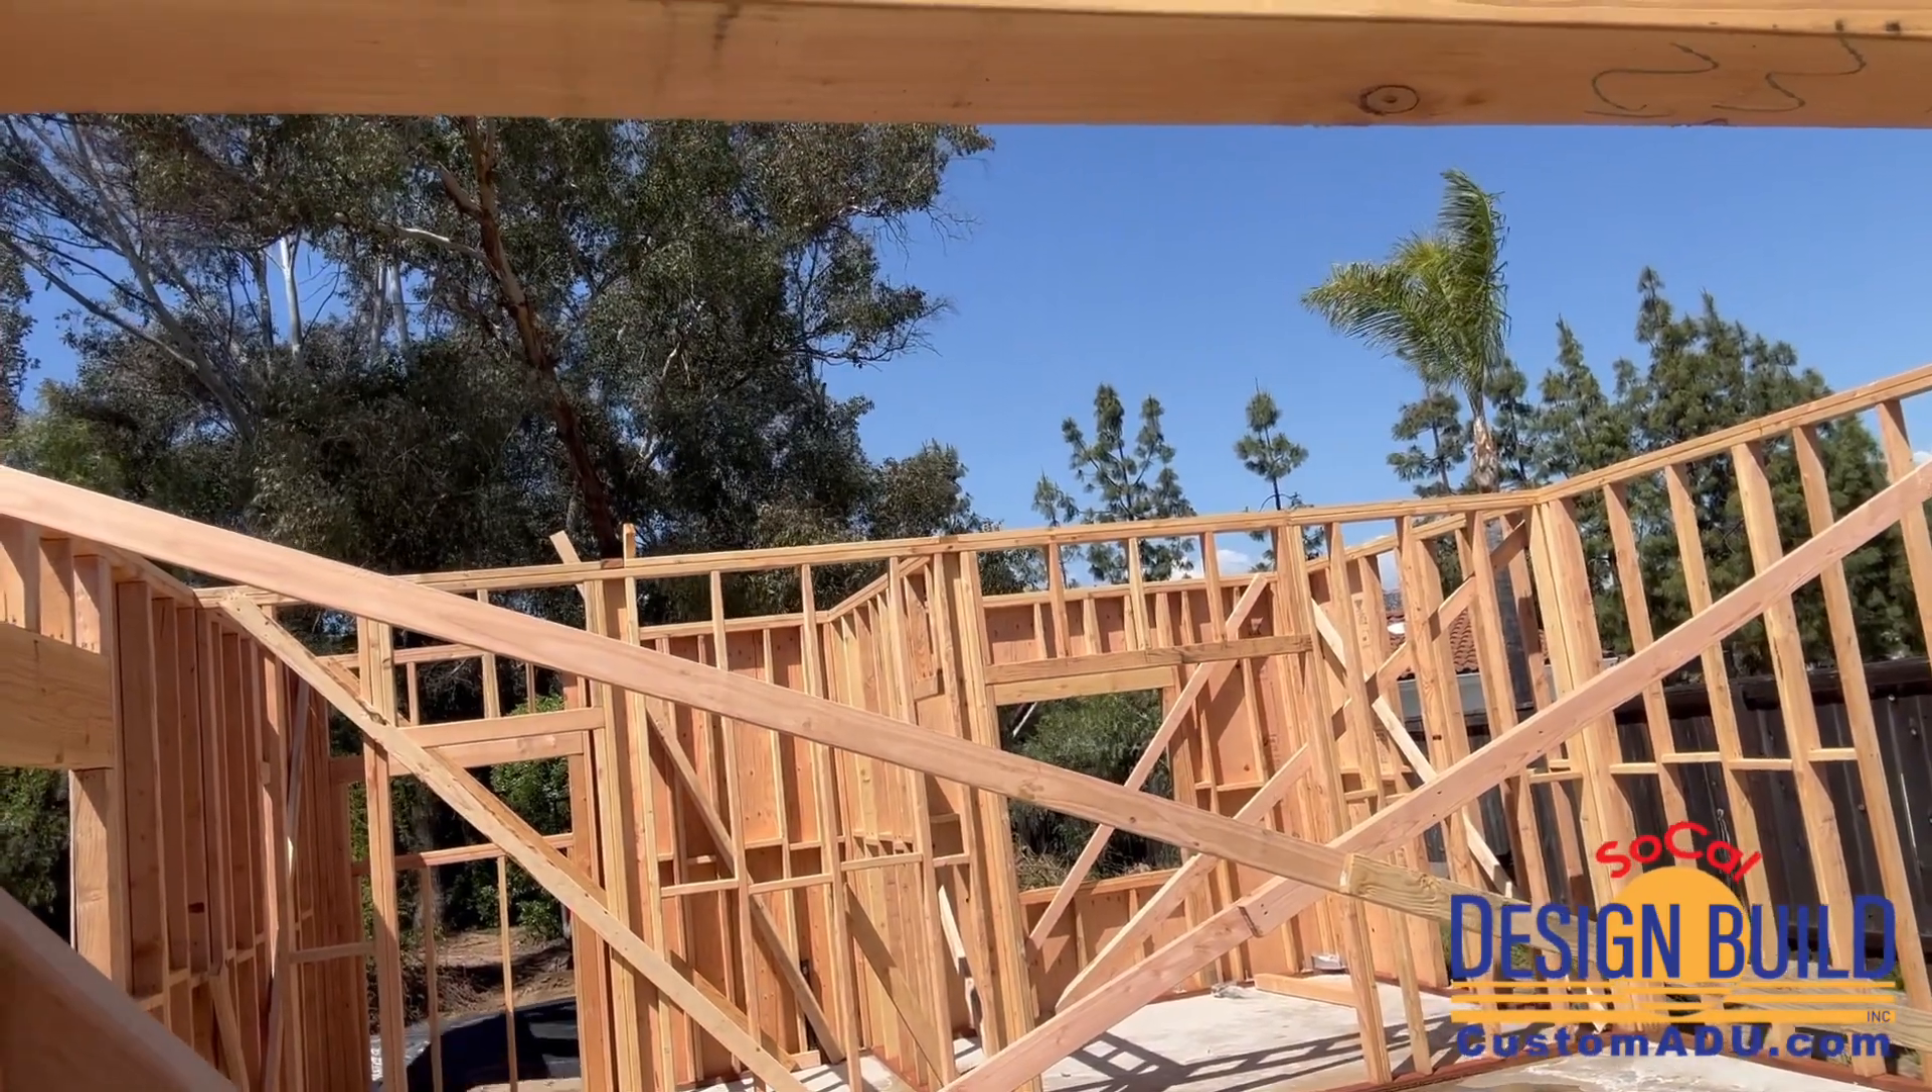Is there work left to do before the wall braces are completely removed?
Yes.